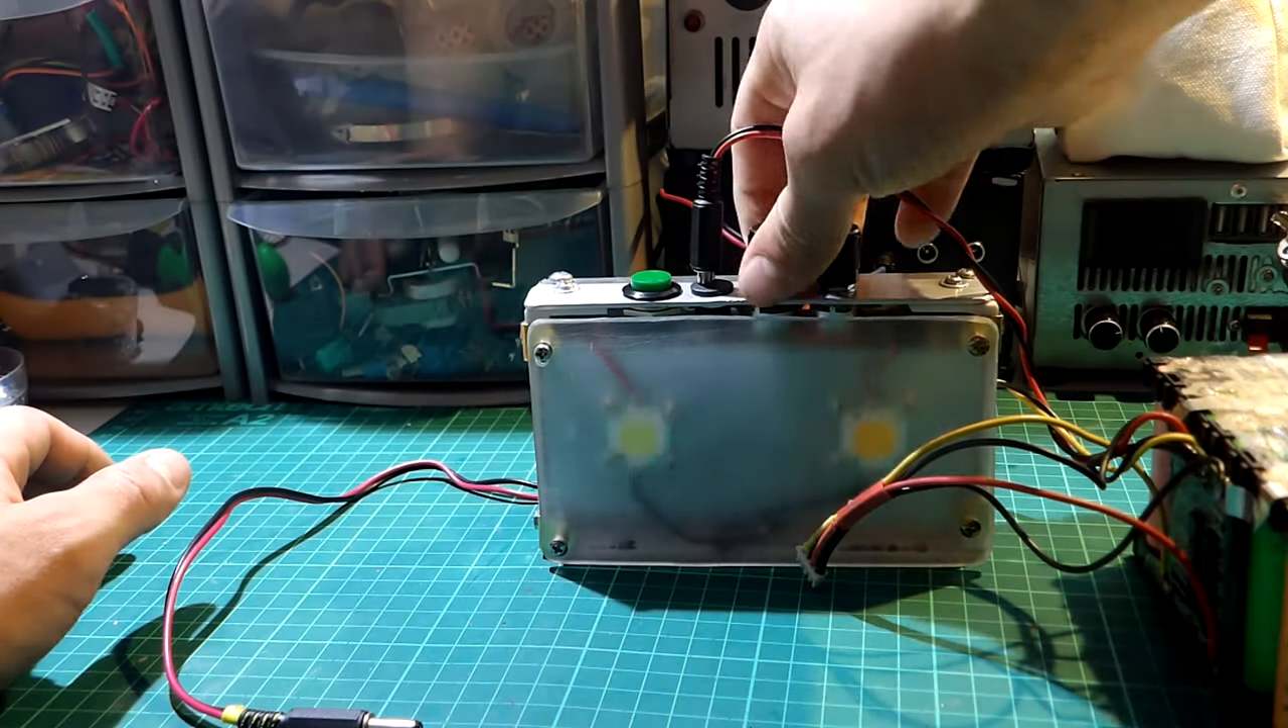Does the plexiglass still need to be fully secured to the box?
No.